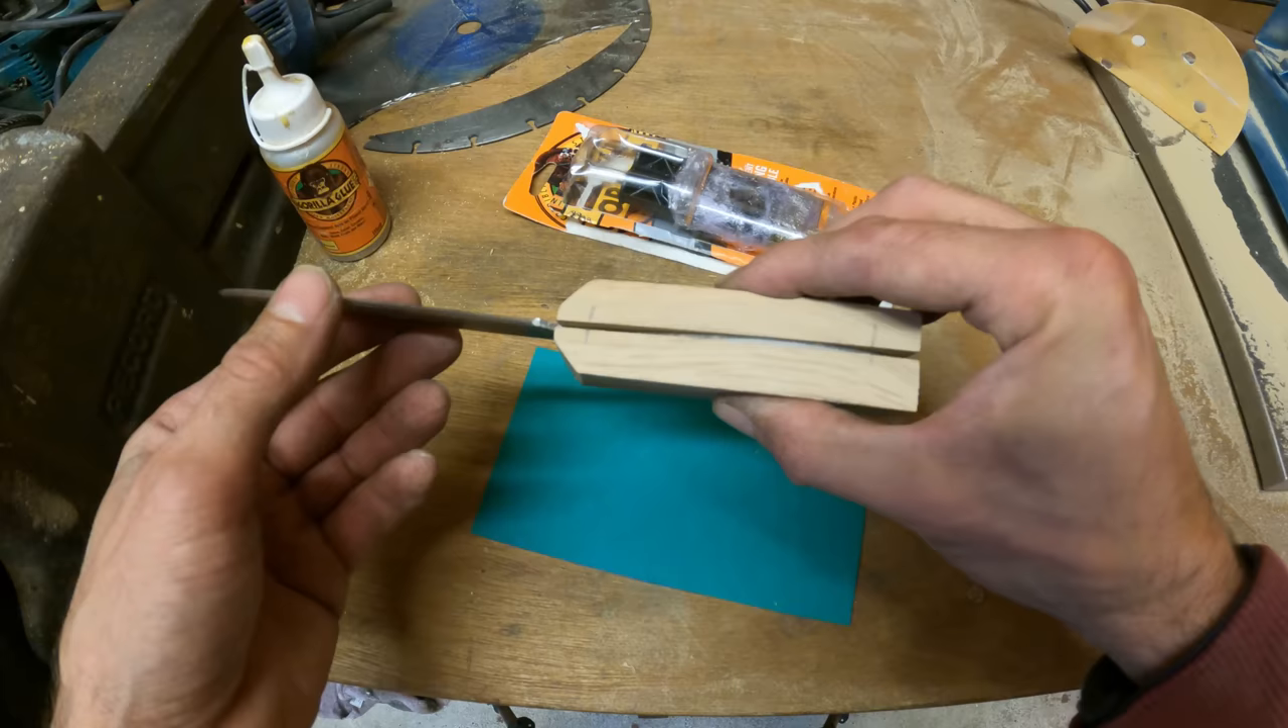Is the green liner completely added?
No.